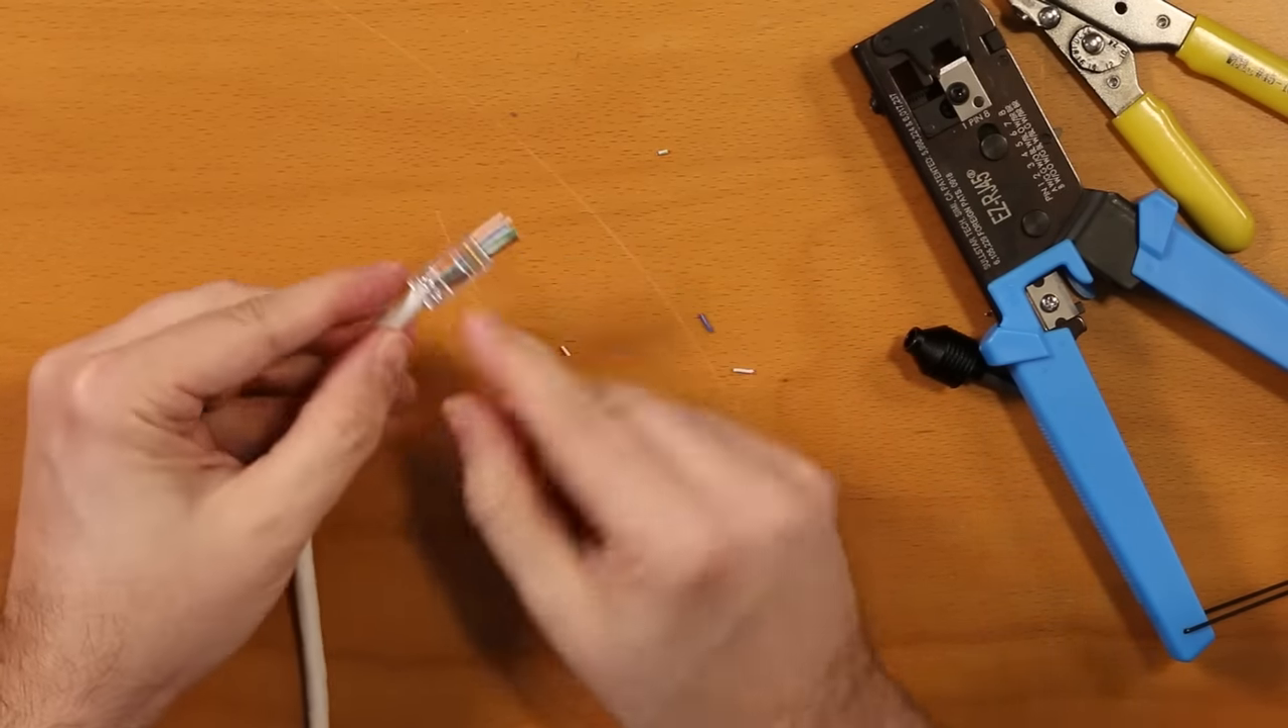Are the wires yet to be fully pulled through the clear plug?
No.